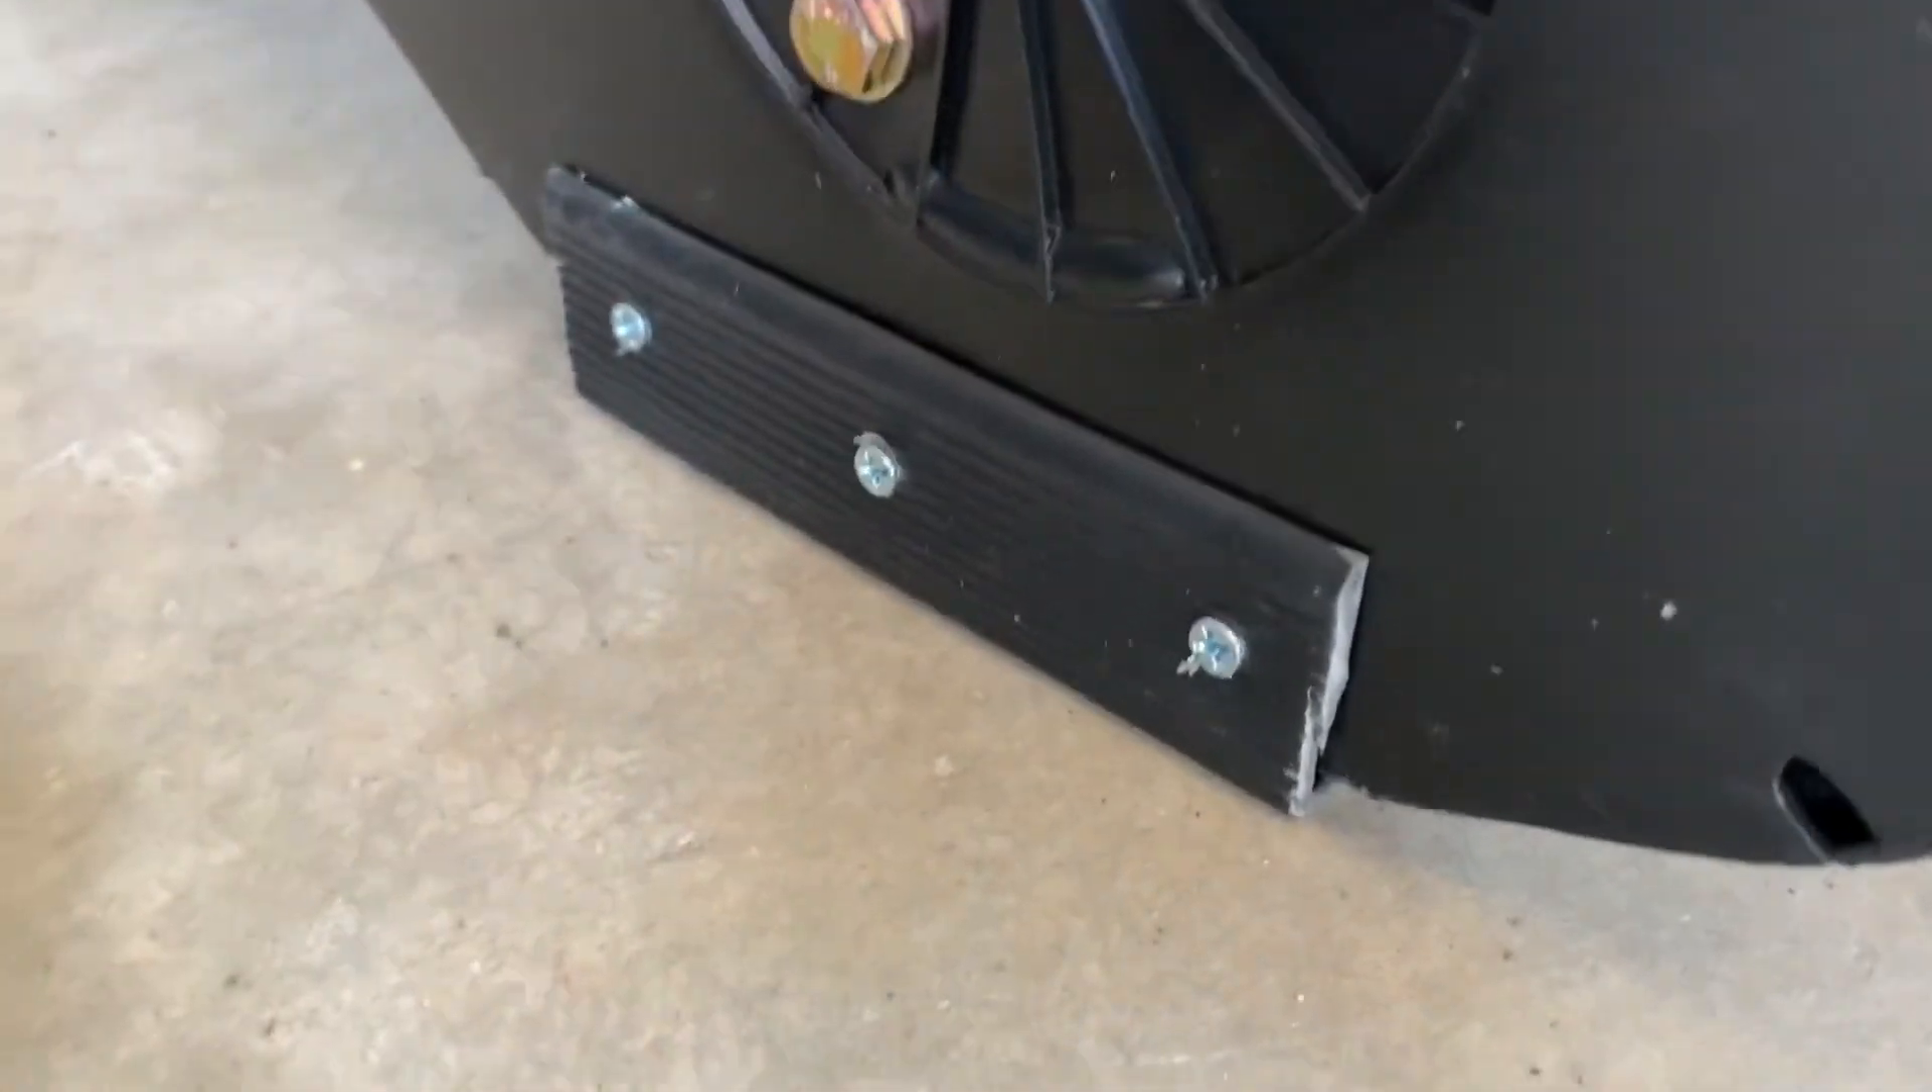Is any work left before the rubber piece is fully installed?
No.